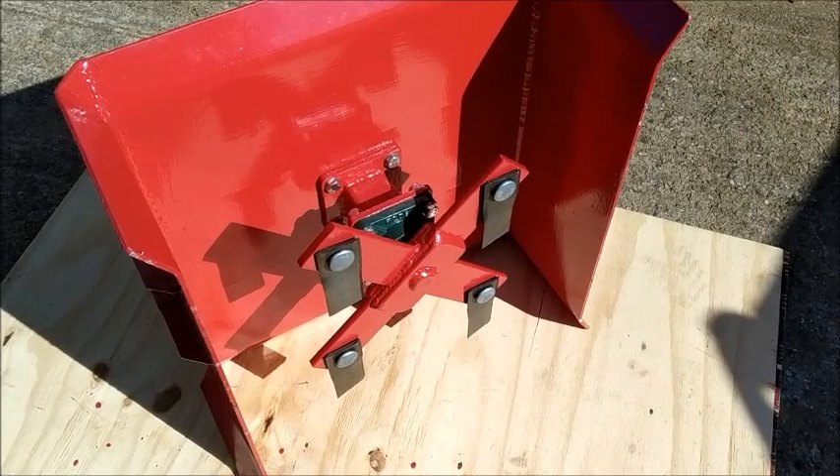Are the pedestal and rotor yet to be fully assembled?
No.